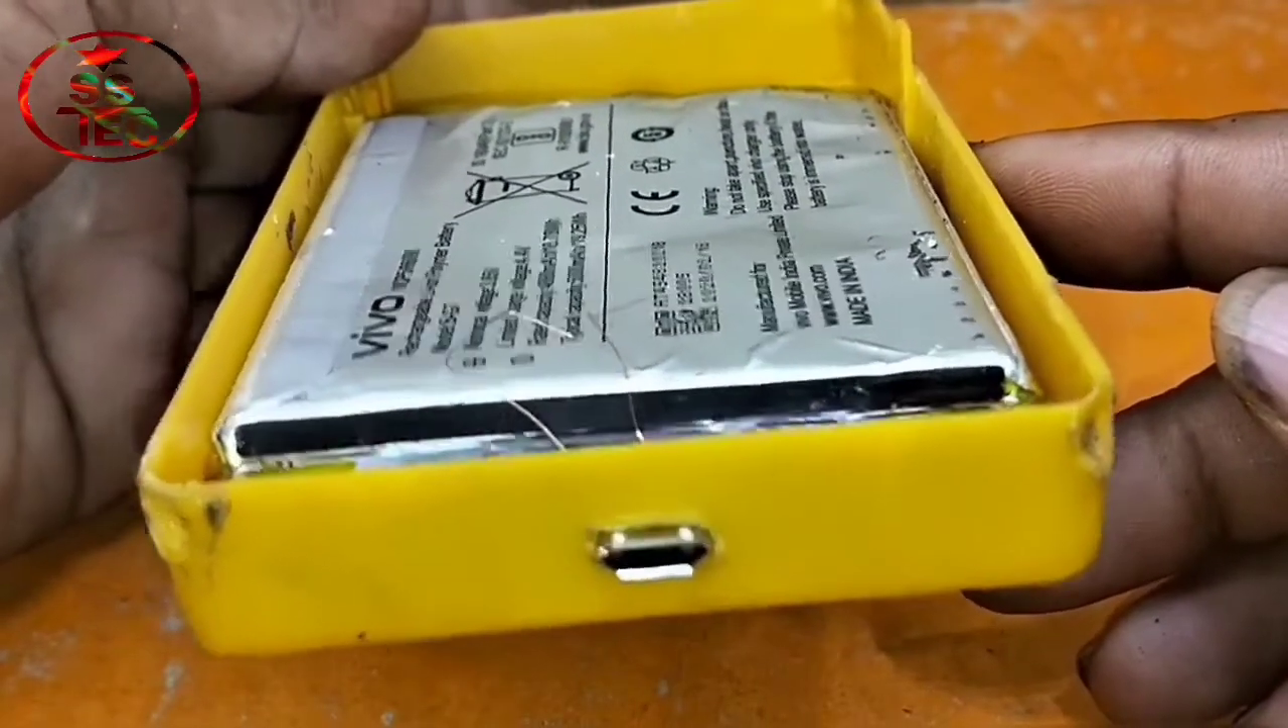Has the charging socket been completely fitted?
Yes.